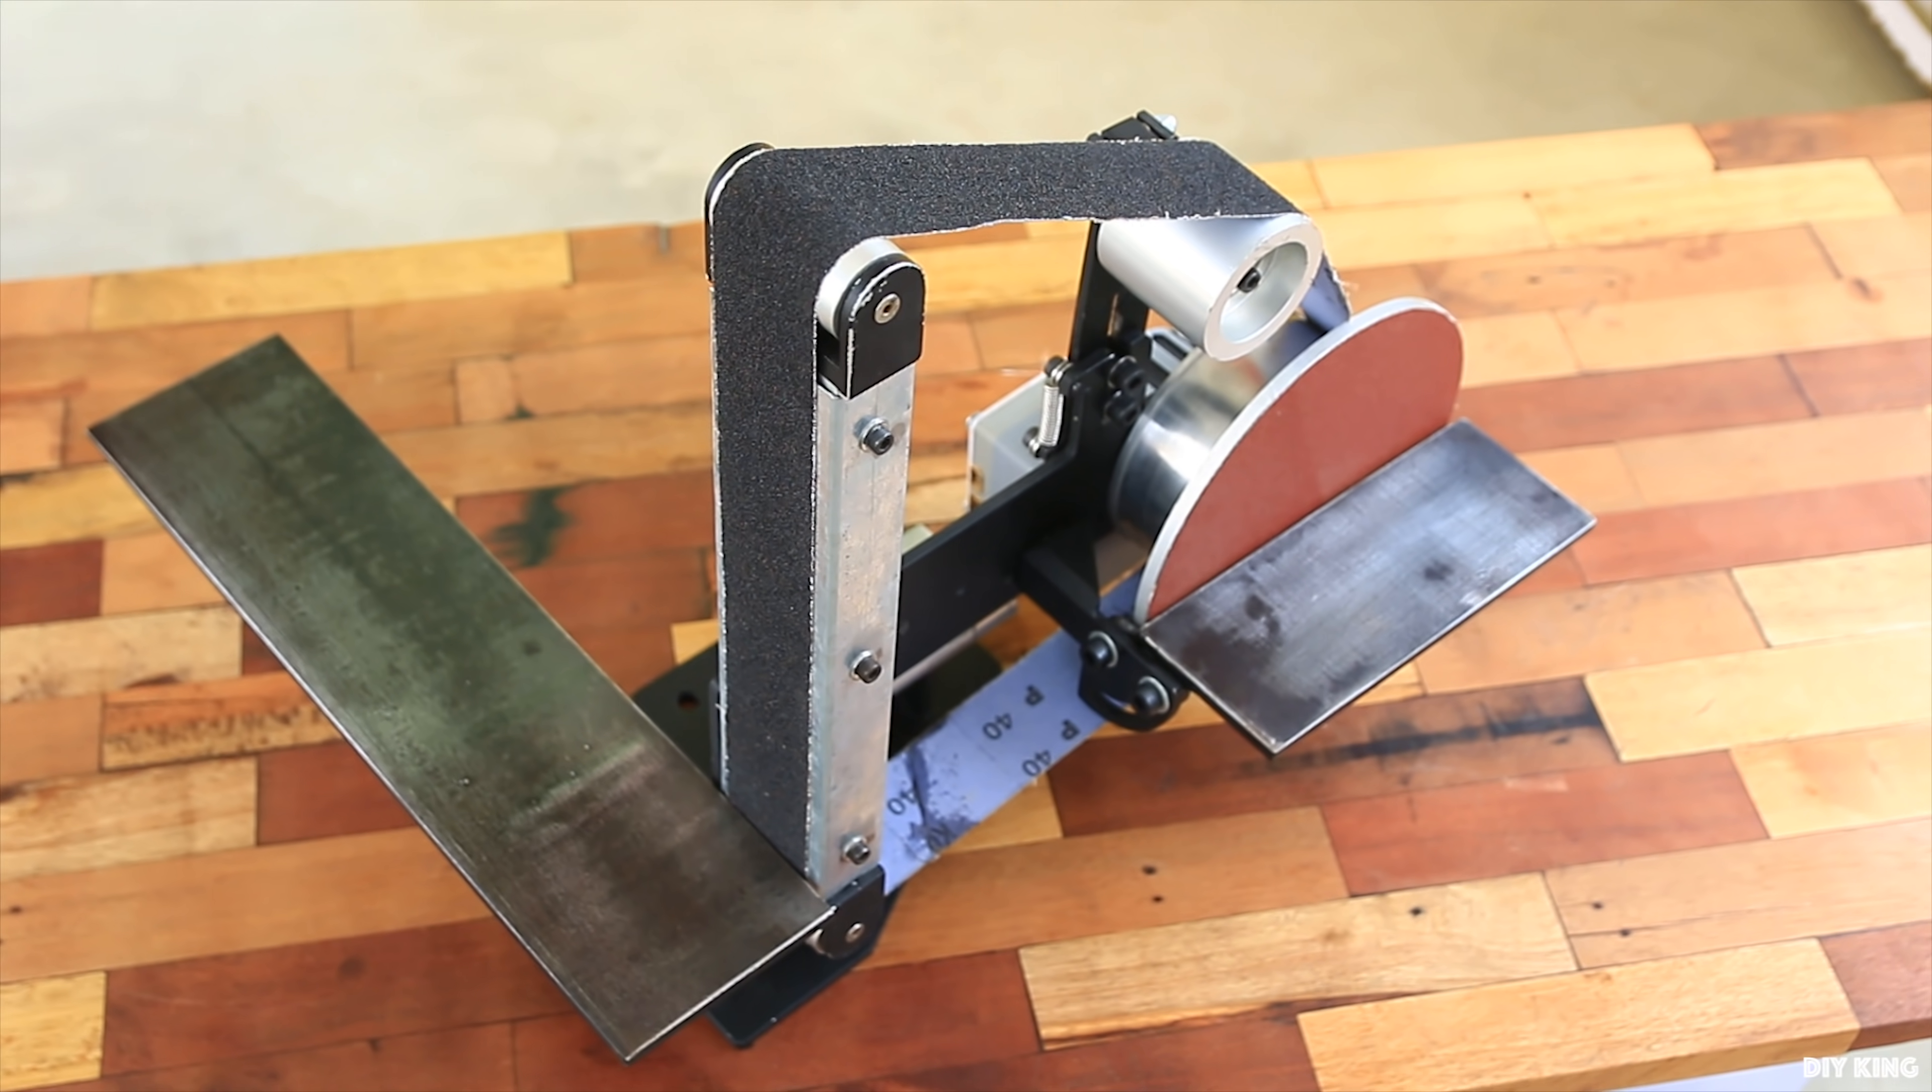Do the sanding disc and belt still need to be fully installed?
No.